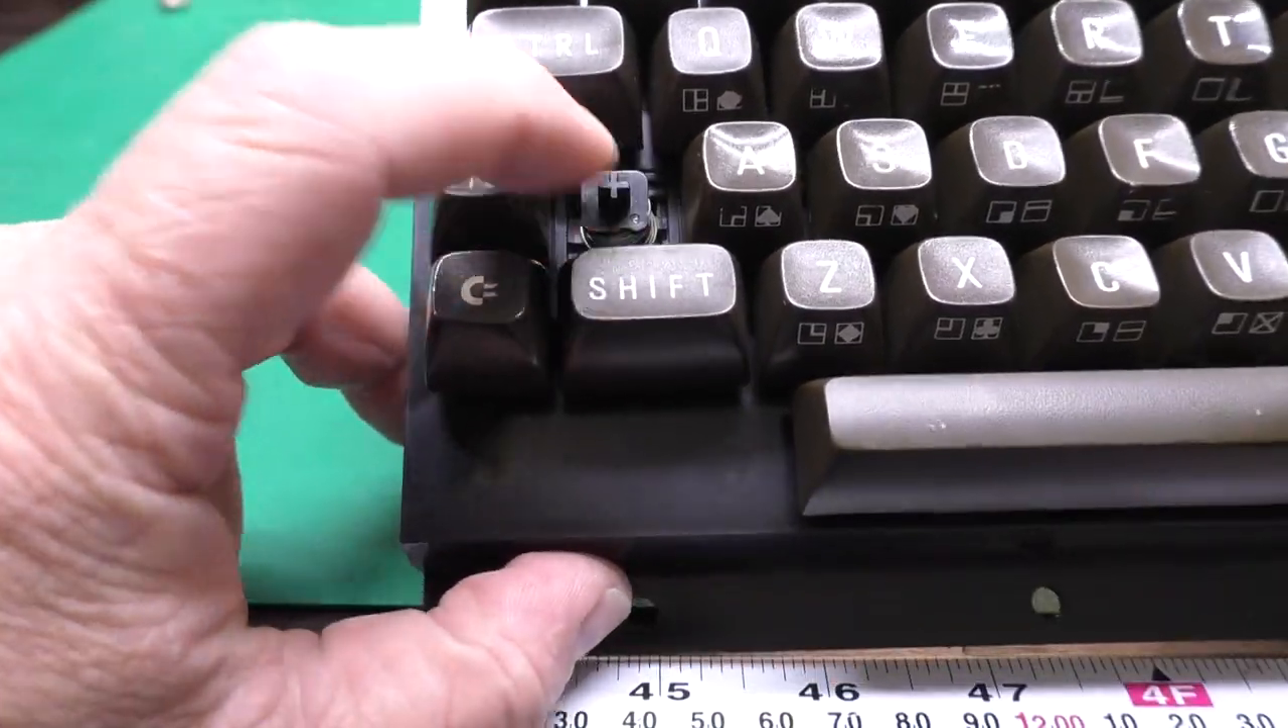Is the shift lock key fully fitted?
No.